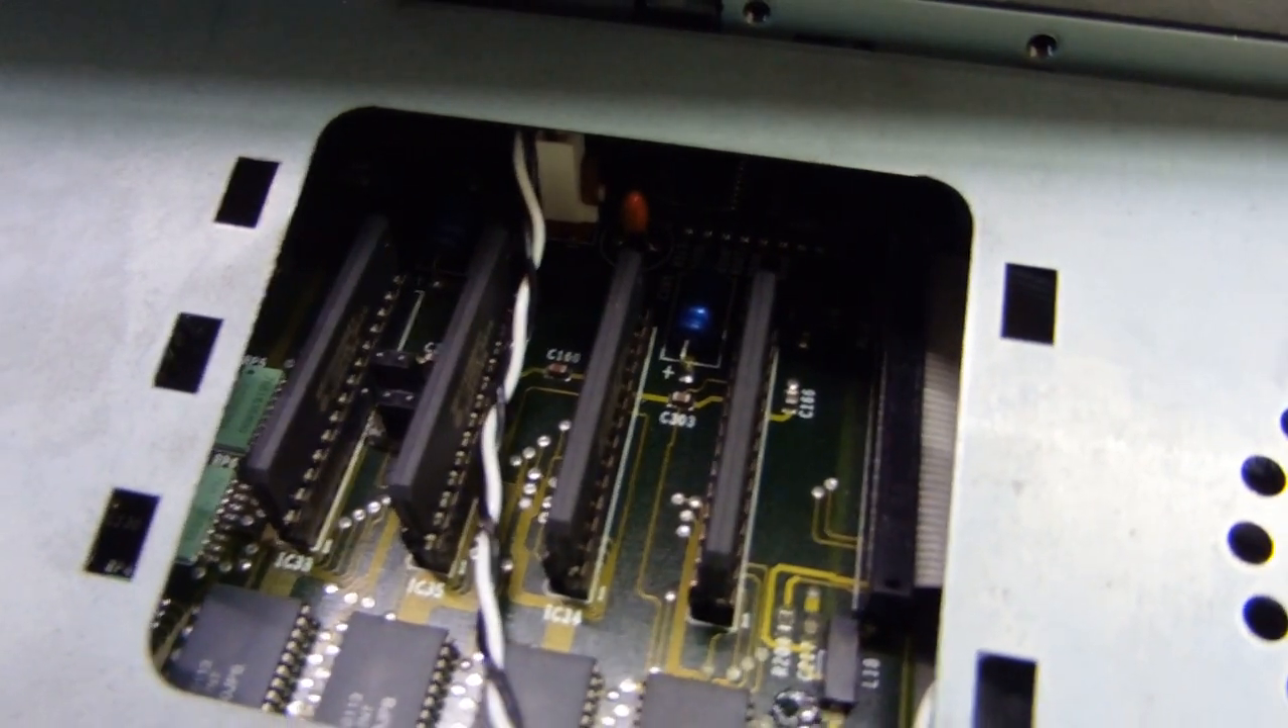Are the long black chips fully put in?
Yes.